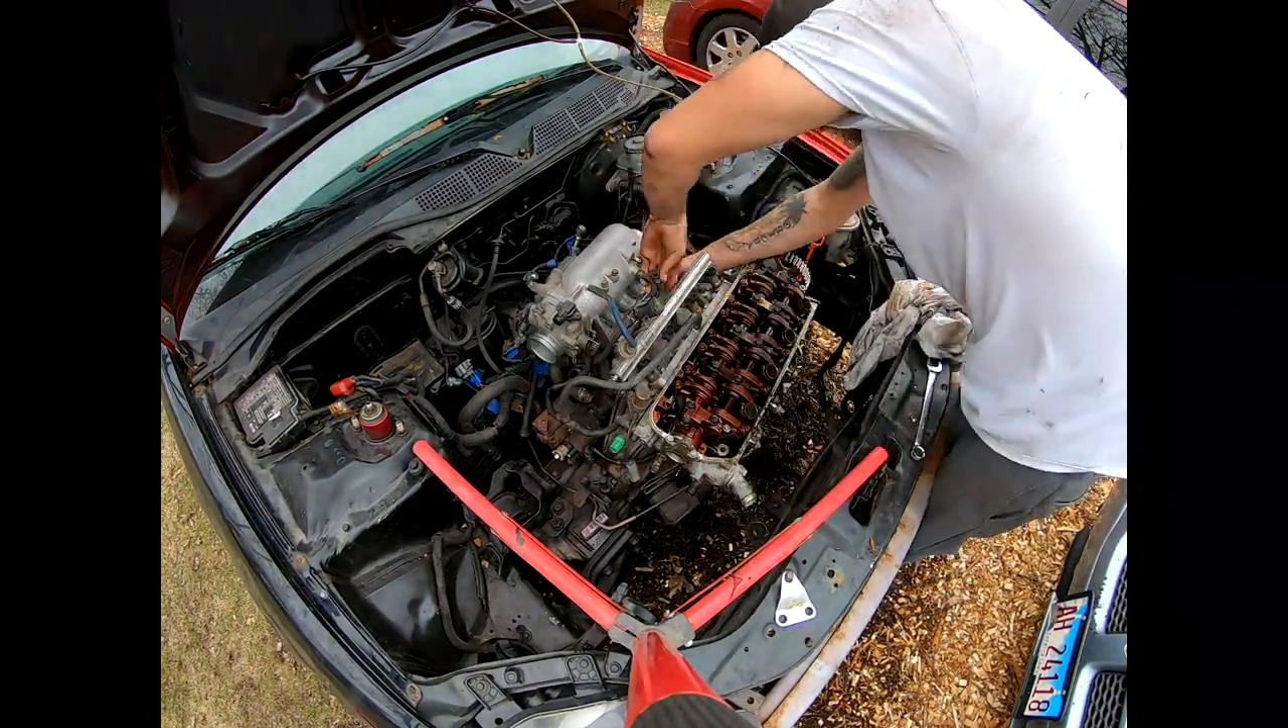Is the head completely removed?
No.